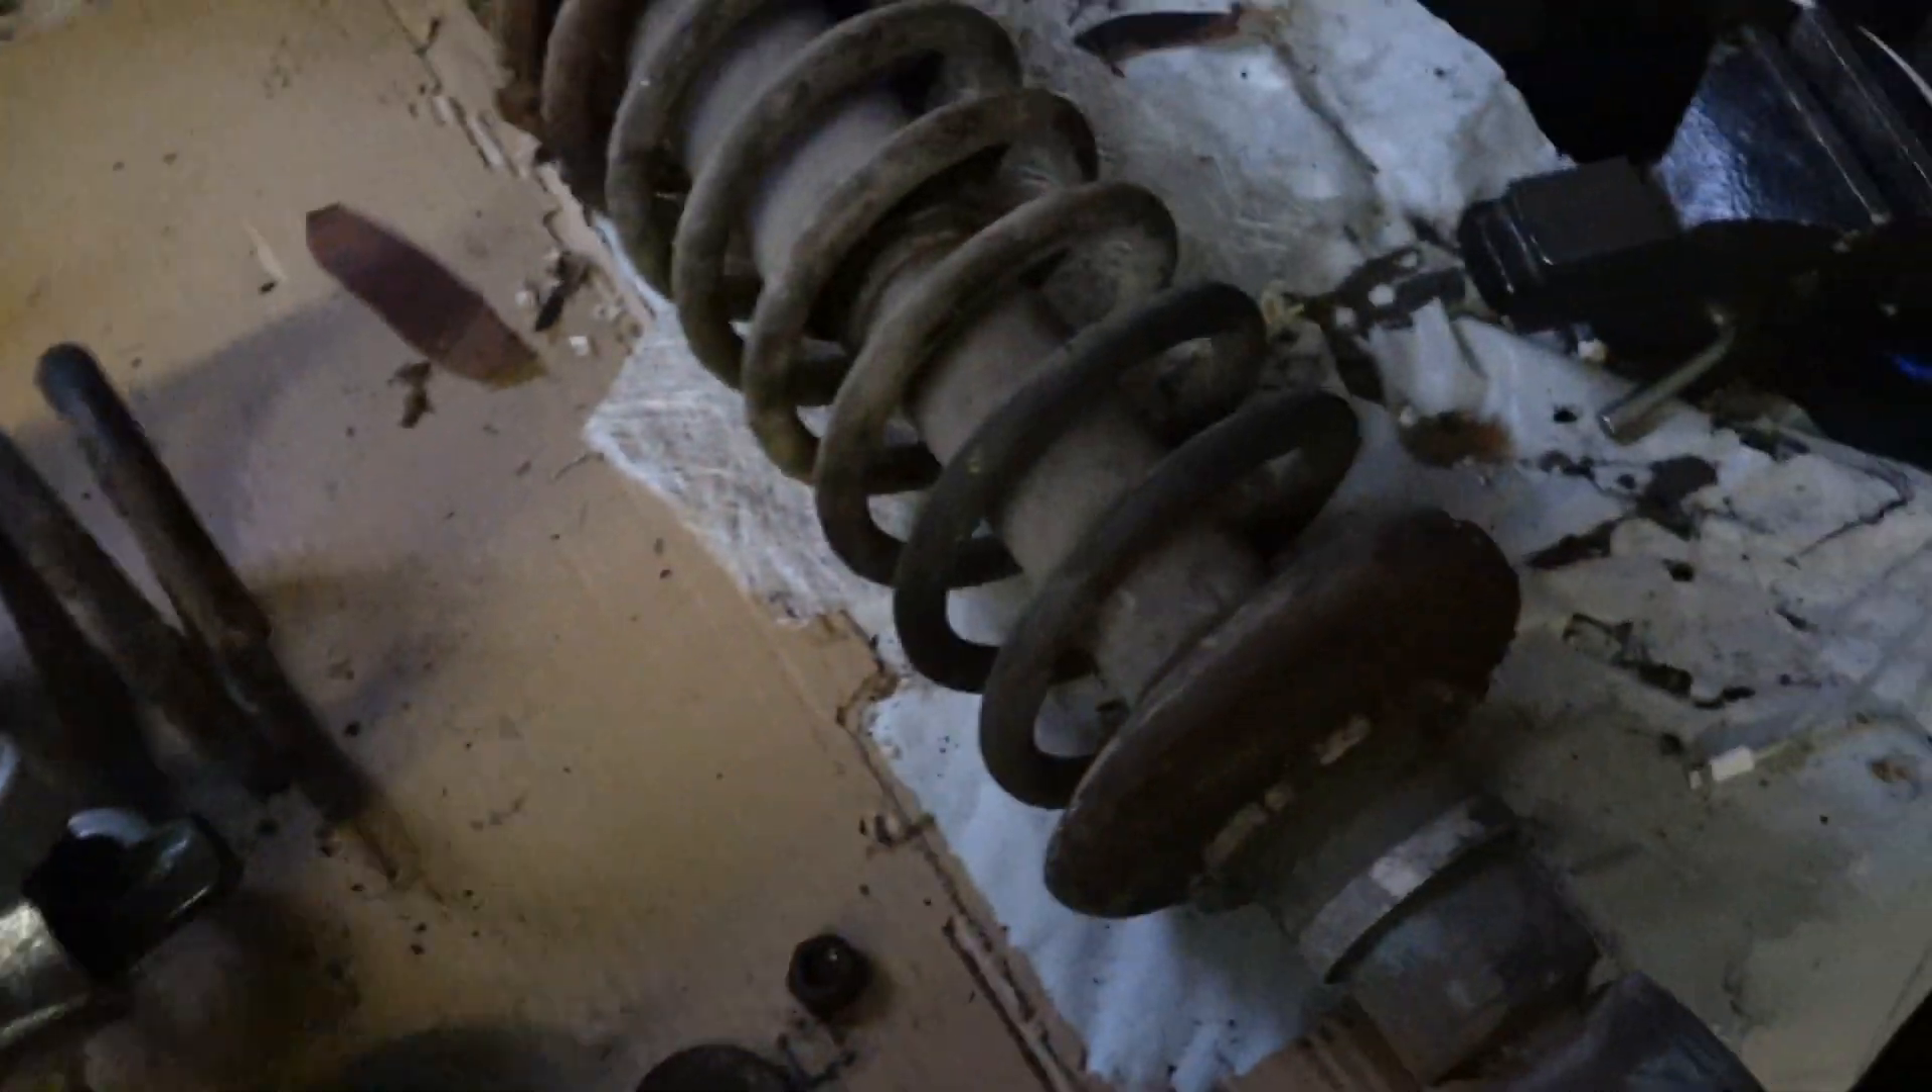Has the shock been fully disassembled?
No.